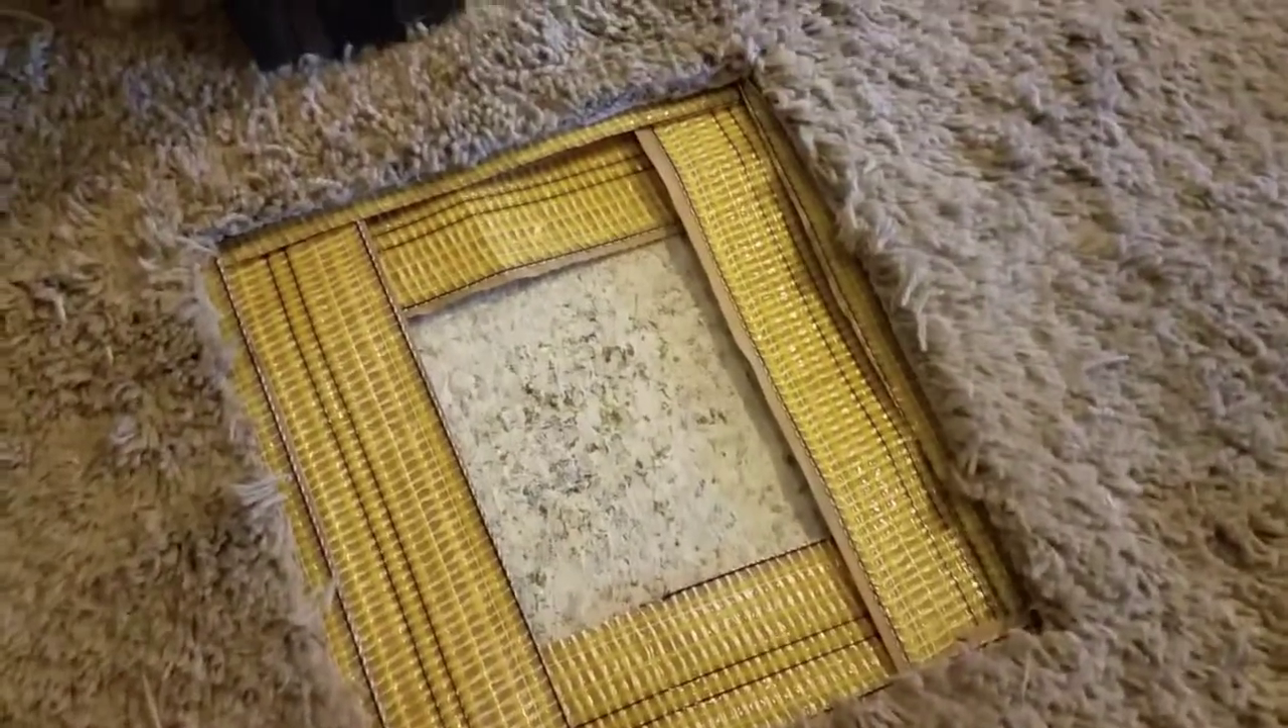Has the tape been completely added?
Yes.